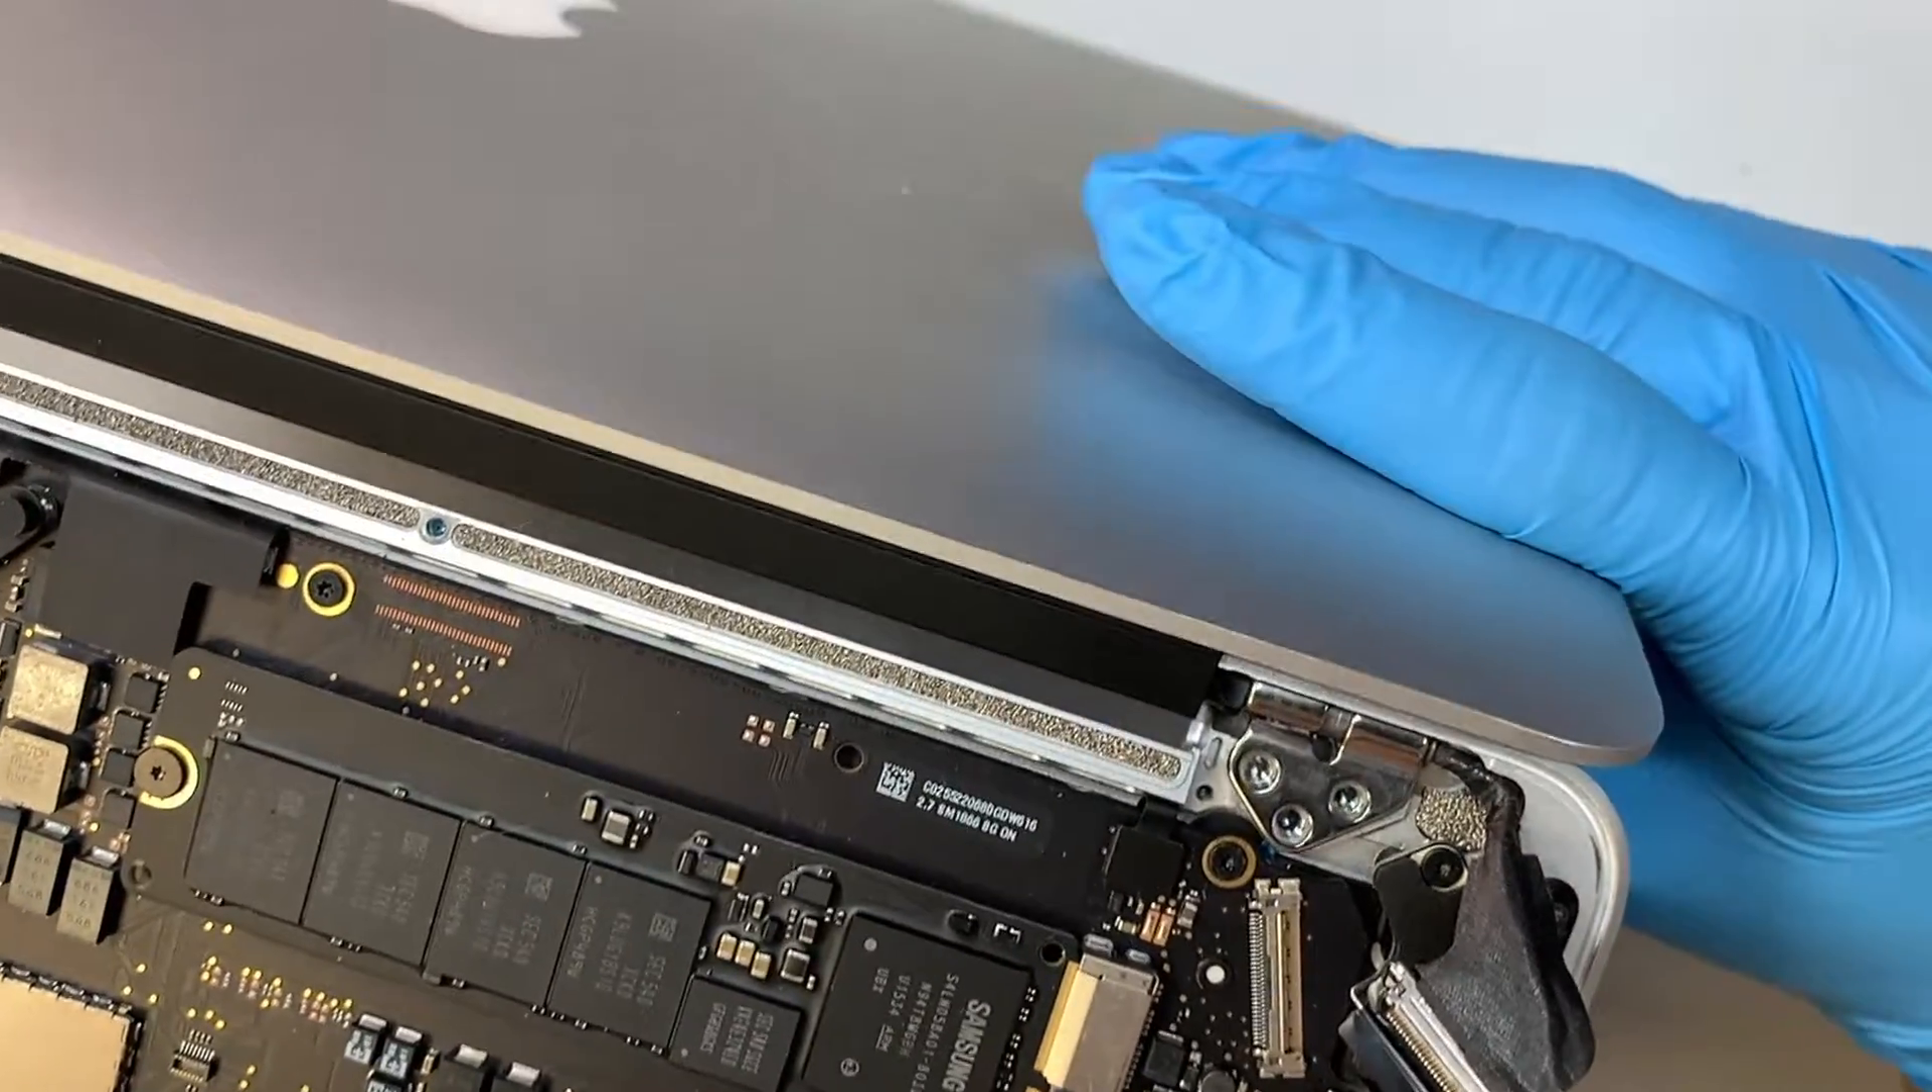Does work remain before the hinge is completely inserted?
No.